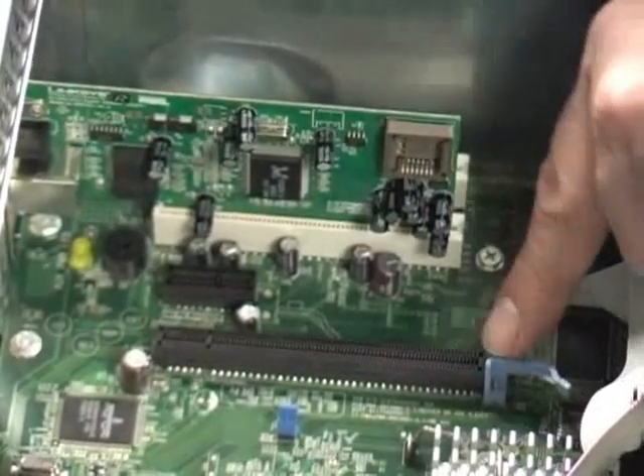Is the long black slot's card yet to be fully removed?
No.